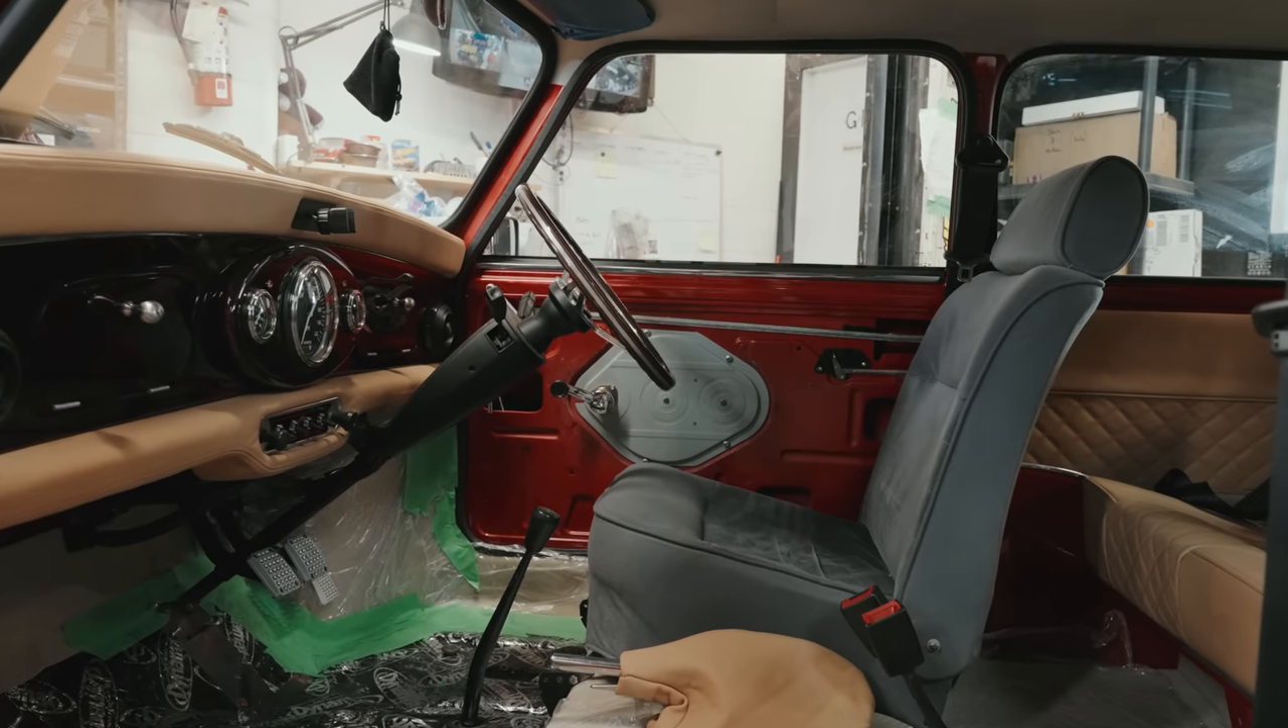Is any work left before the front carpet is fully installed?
Yes.